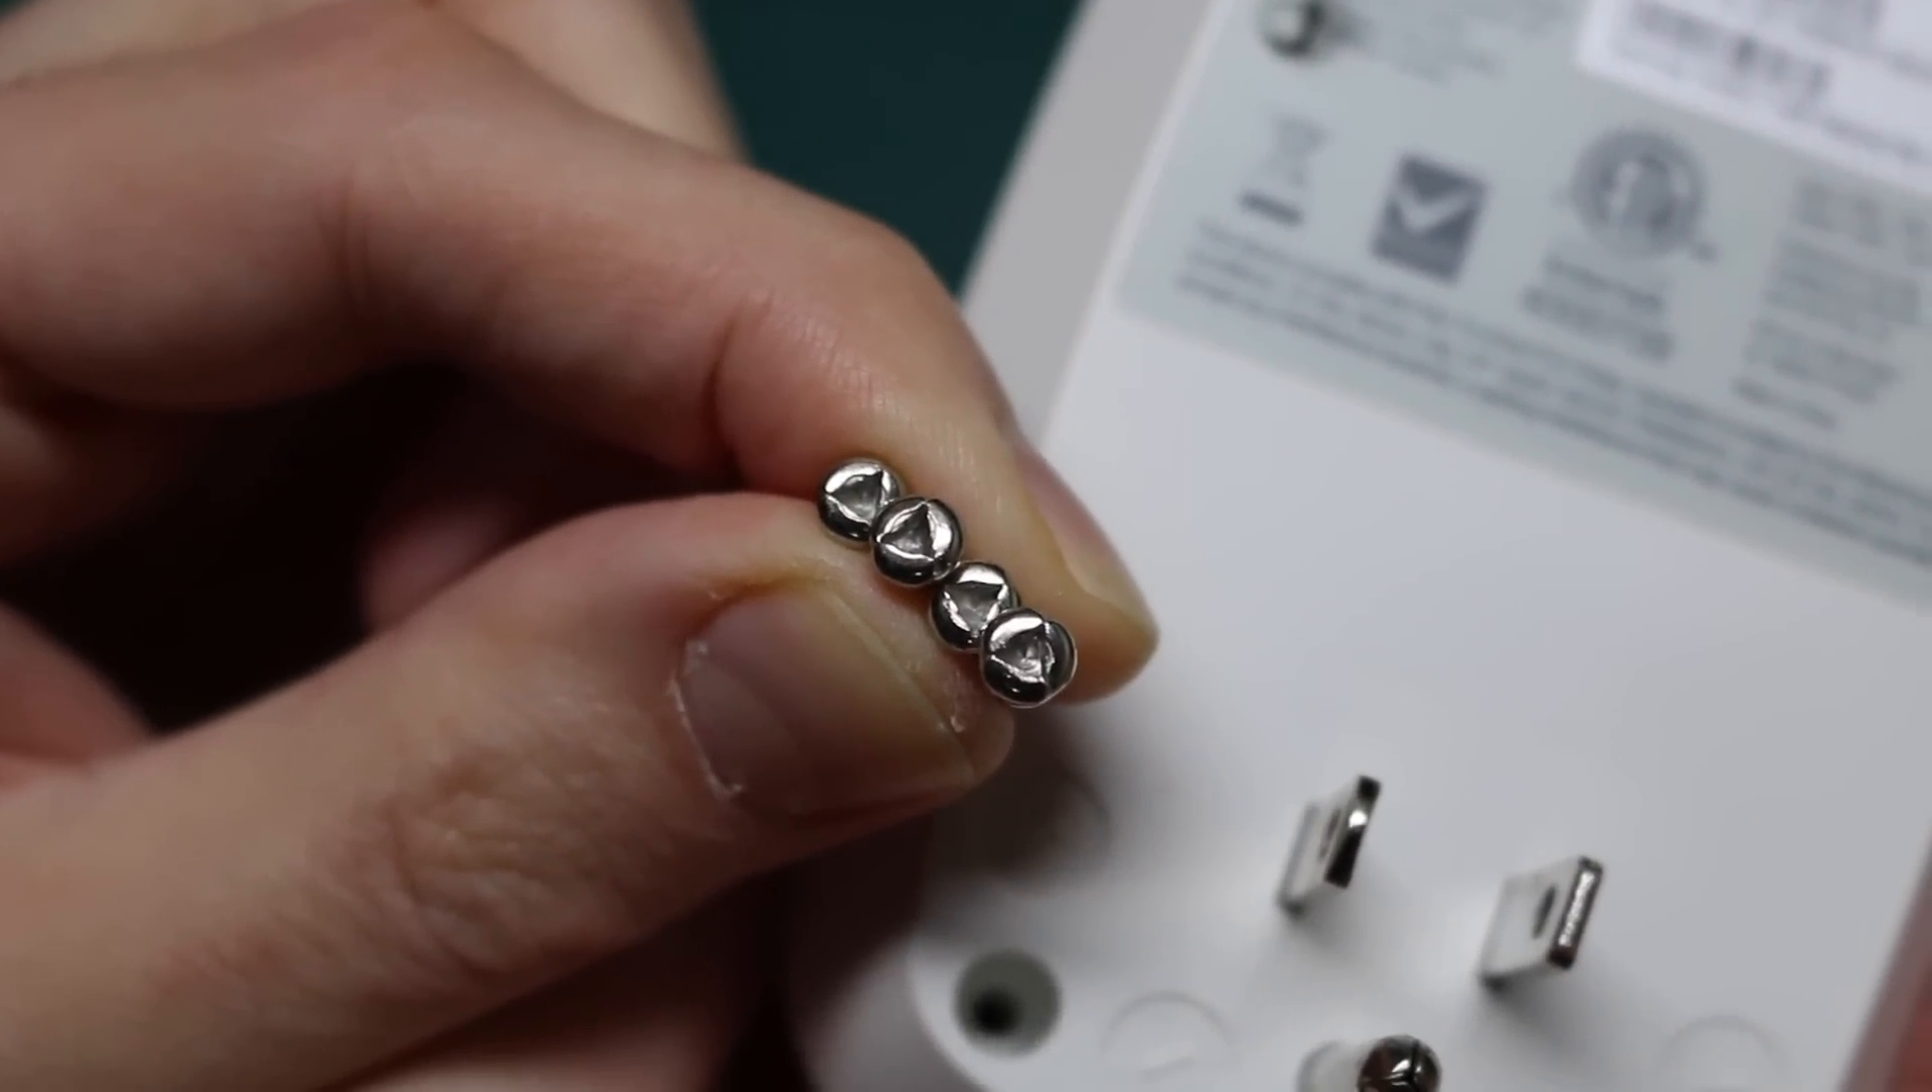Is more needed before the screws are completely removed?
No.